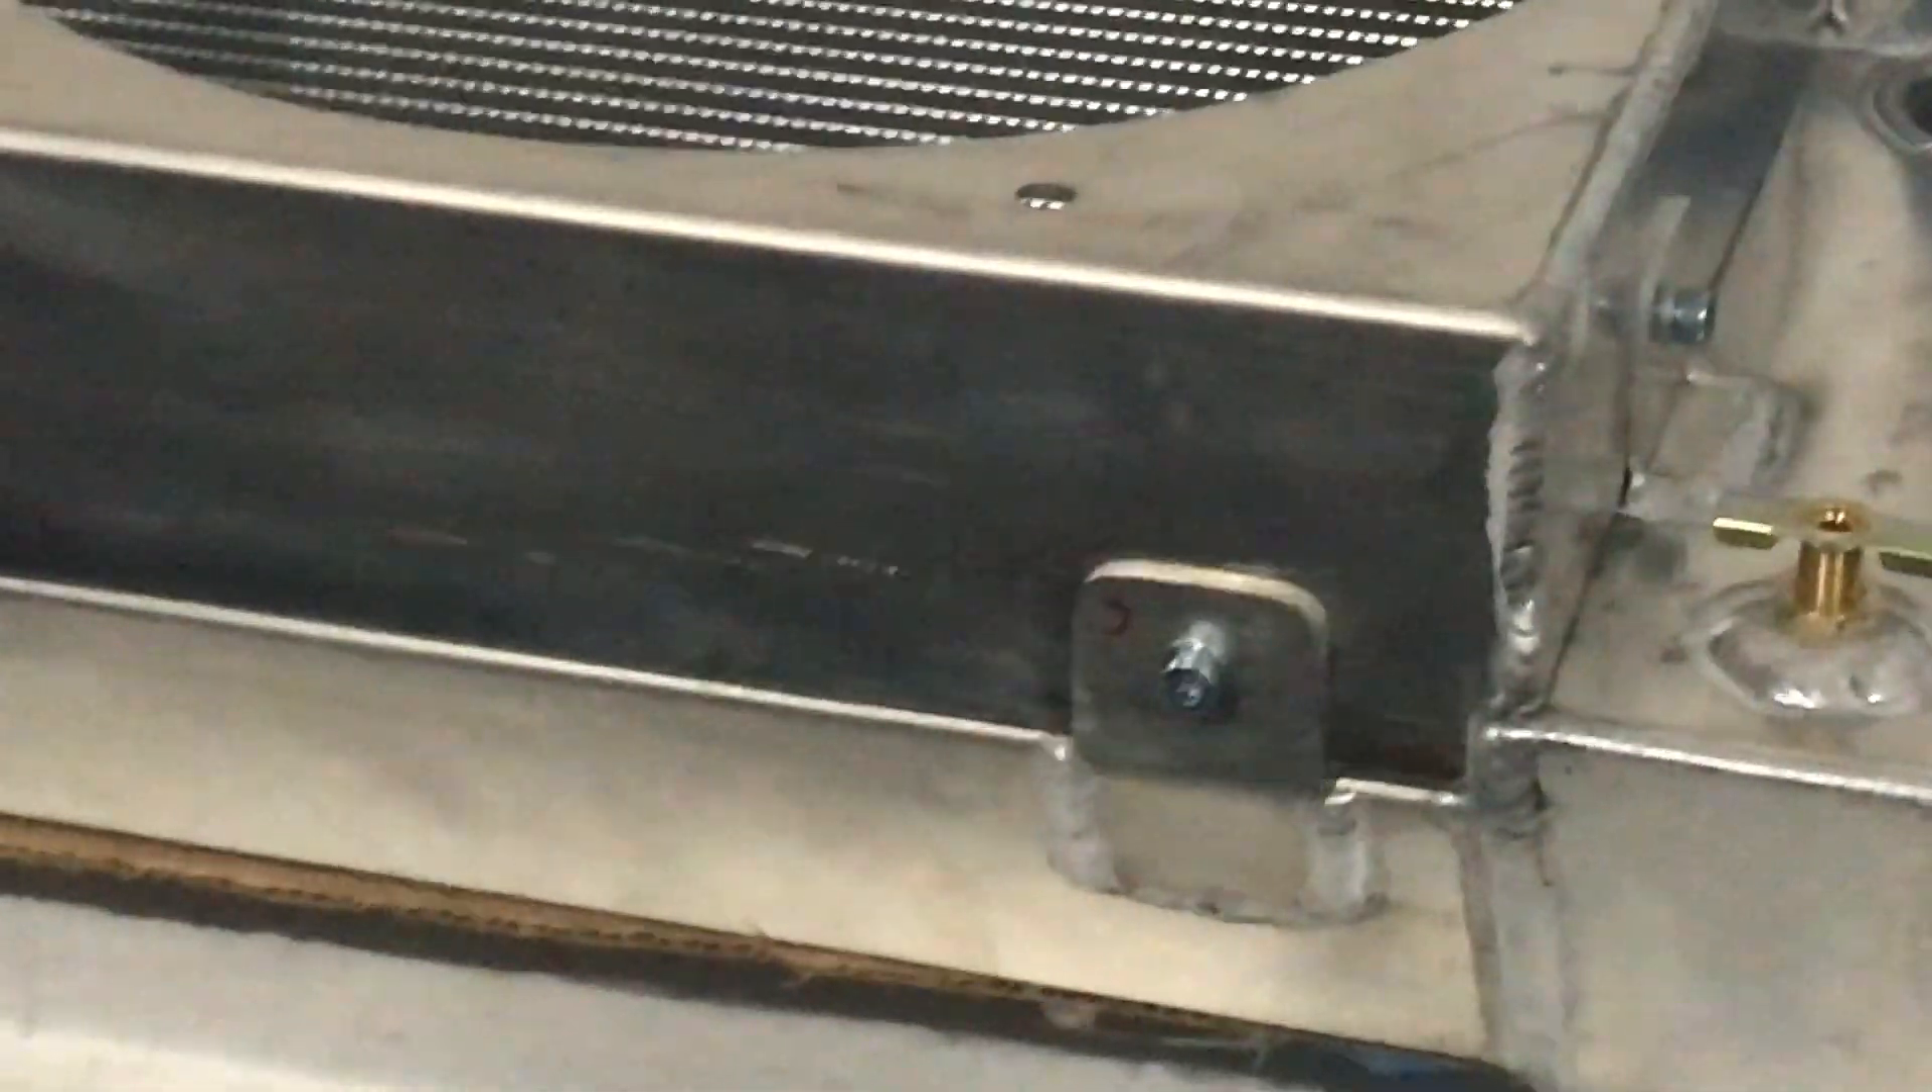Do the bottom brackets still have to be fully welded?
No.